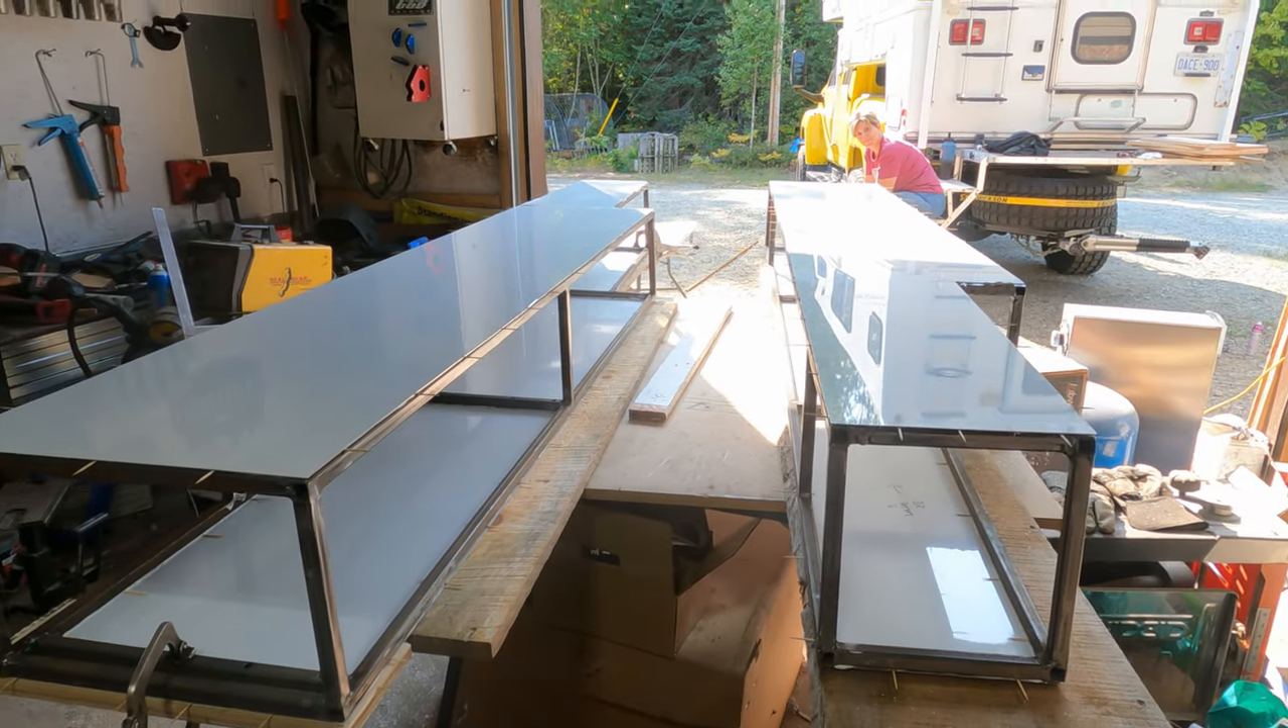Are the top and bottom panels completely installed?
Yes.